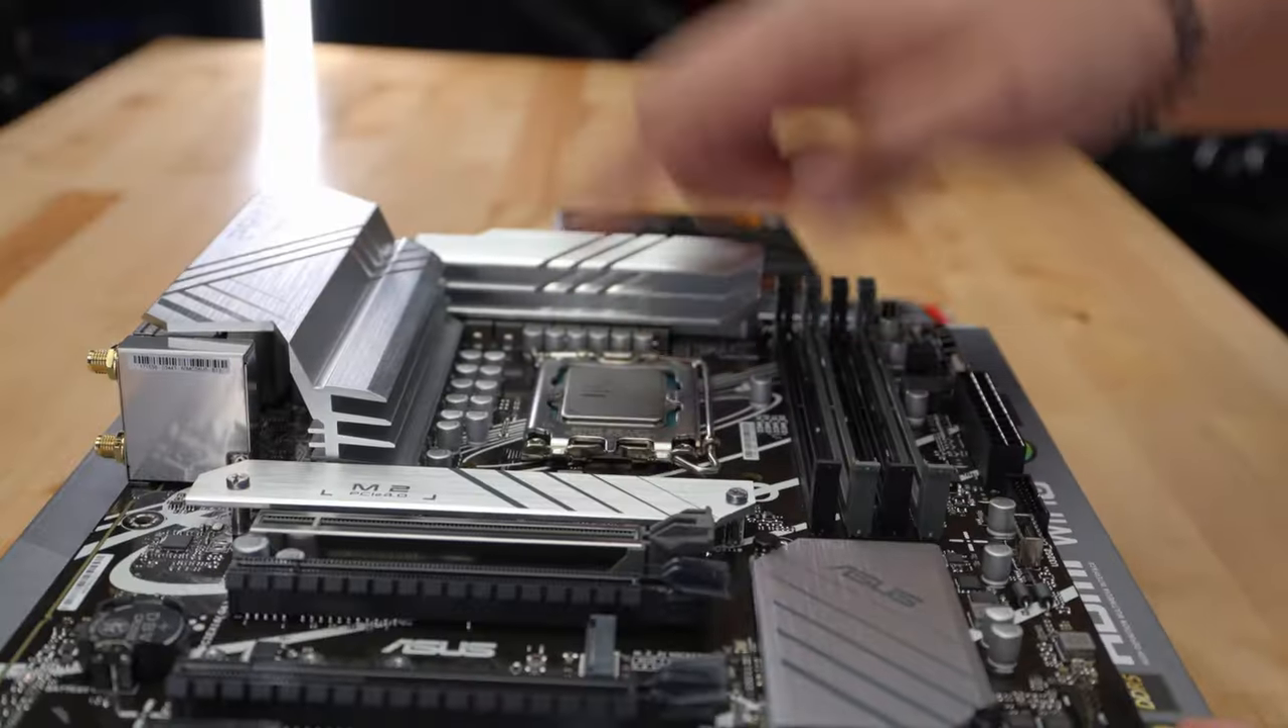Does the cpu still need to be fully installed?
No.